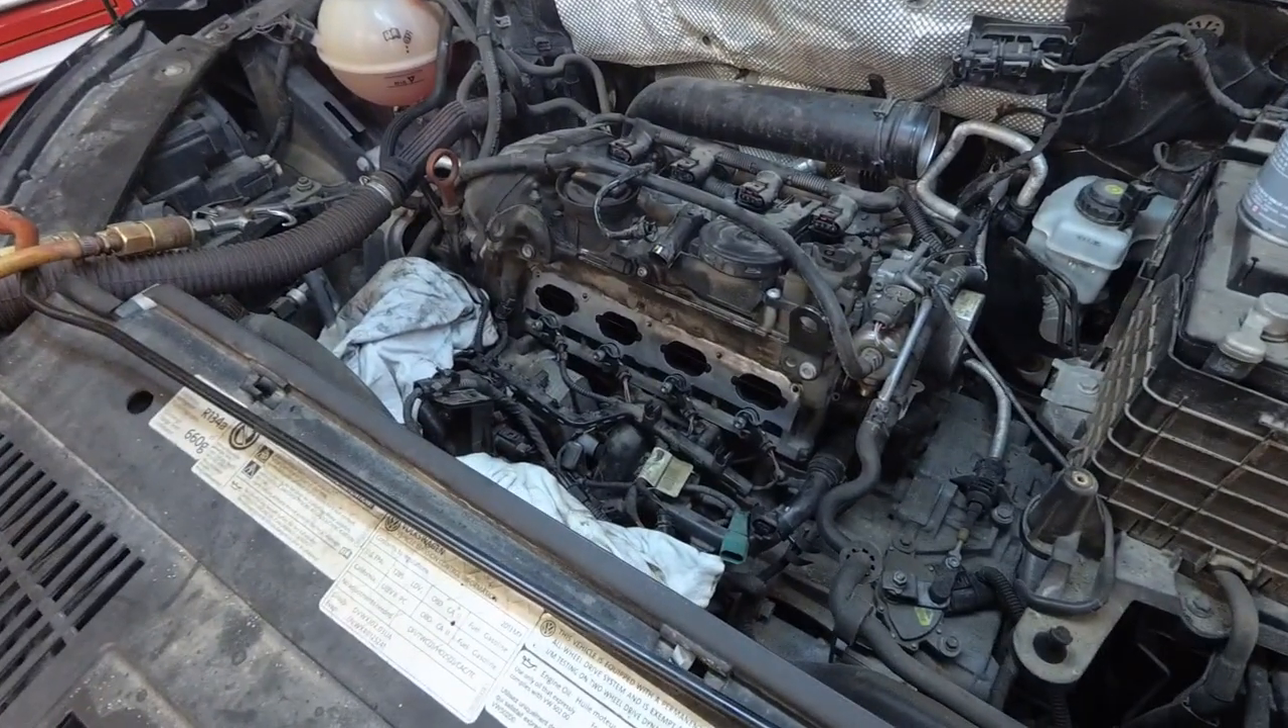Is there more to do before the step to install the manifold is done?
Yes.